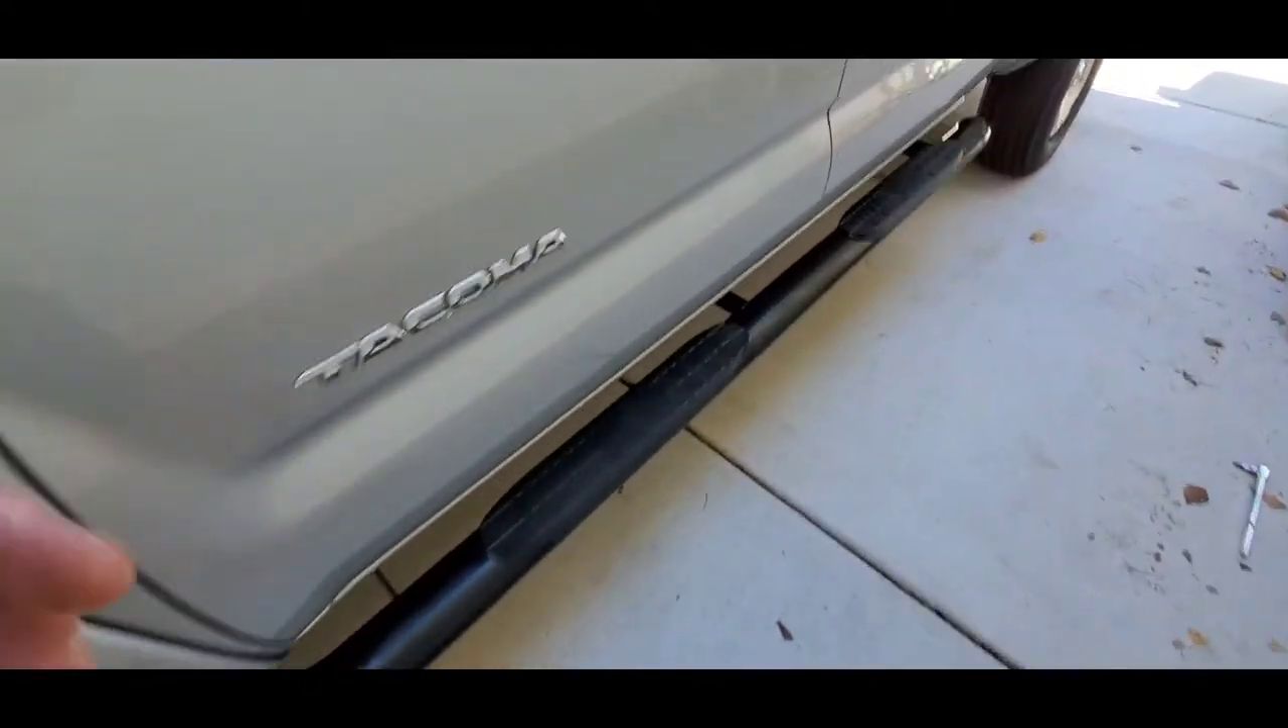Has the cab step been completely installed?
Yes.